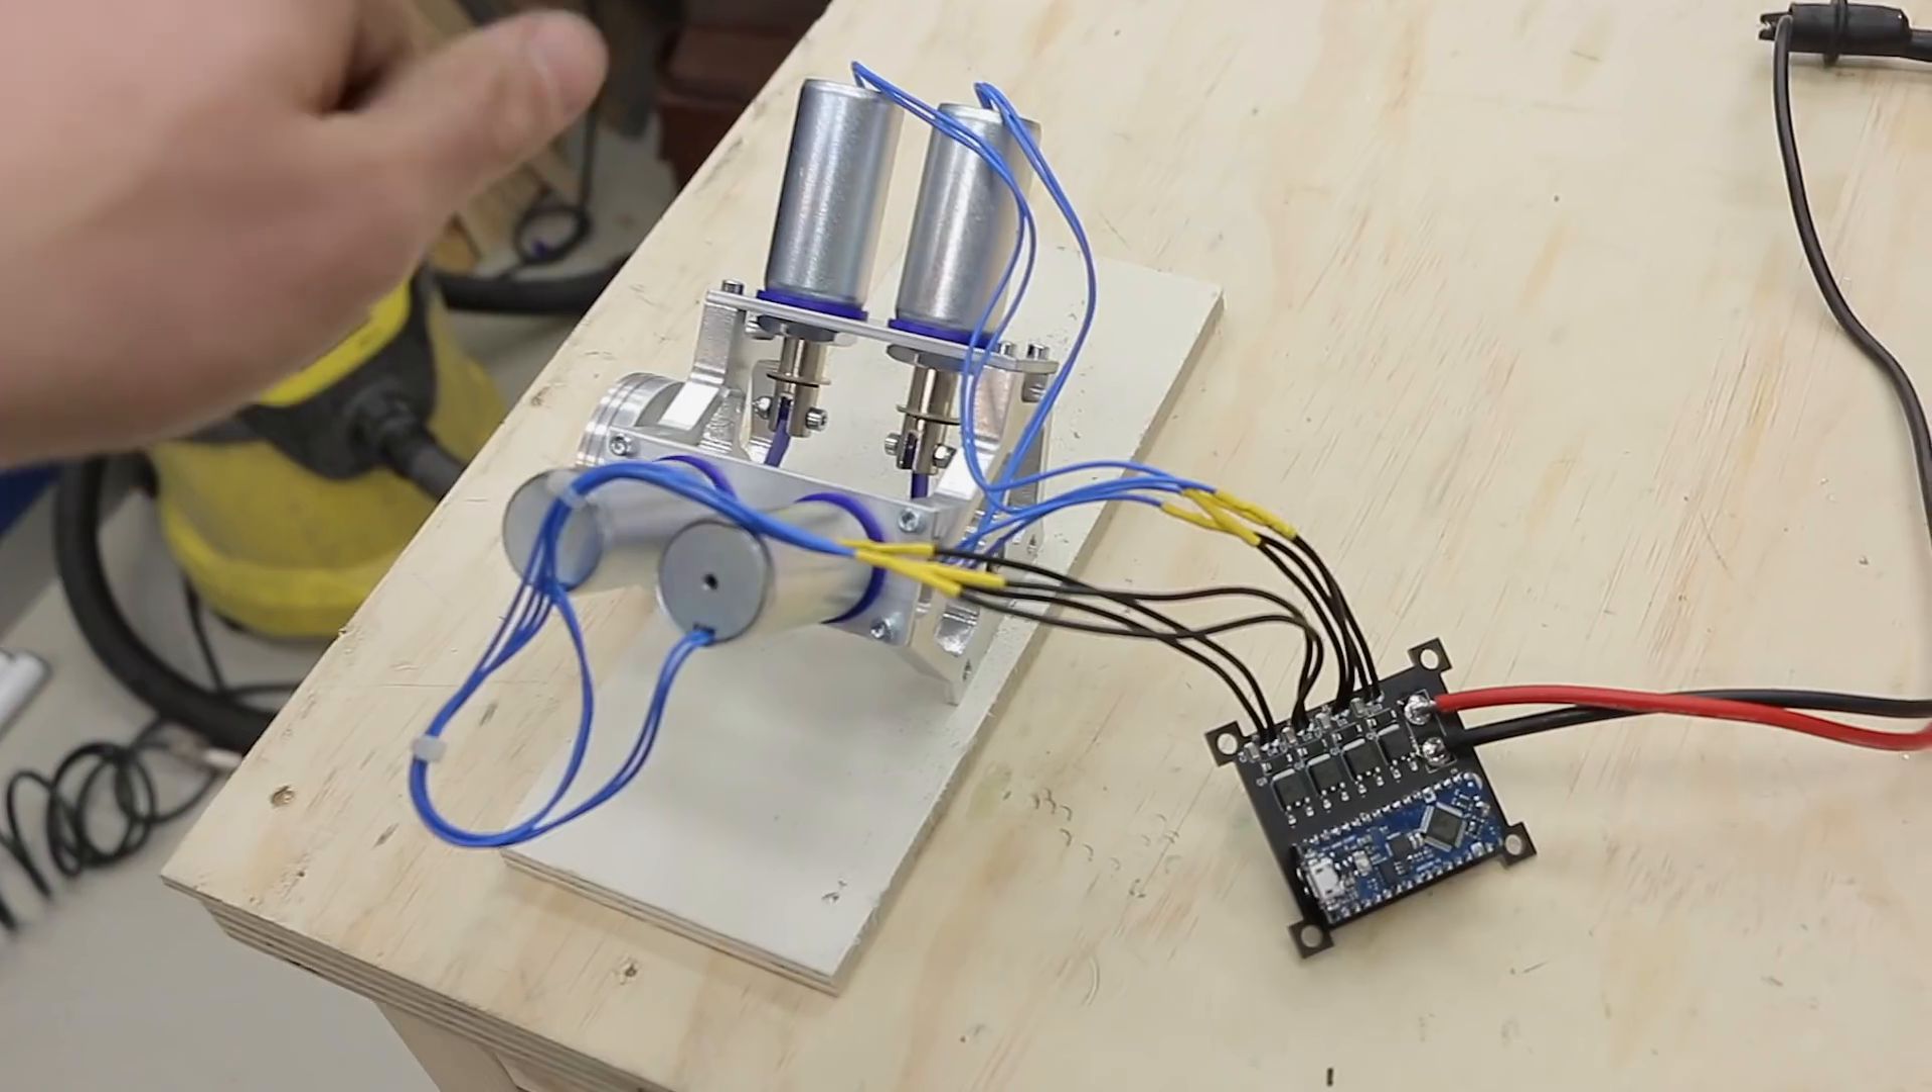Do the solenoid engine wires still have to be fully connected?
No.